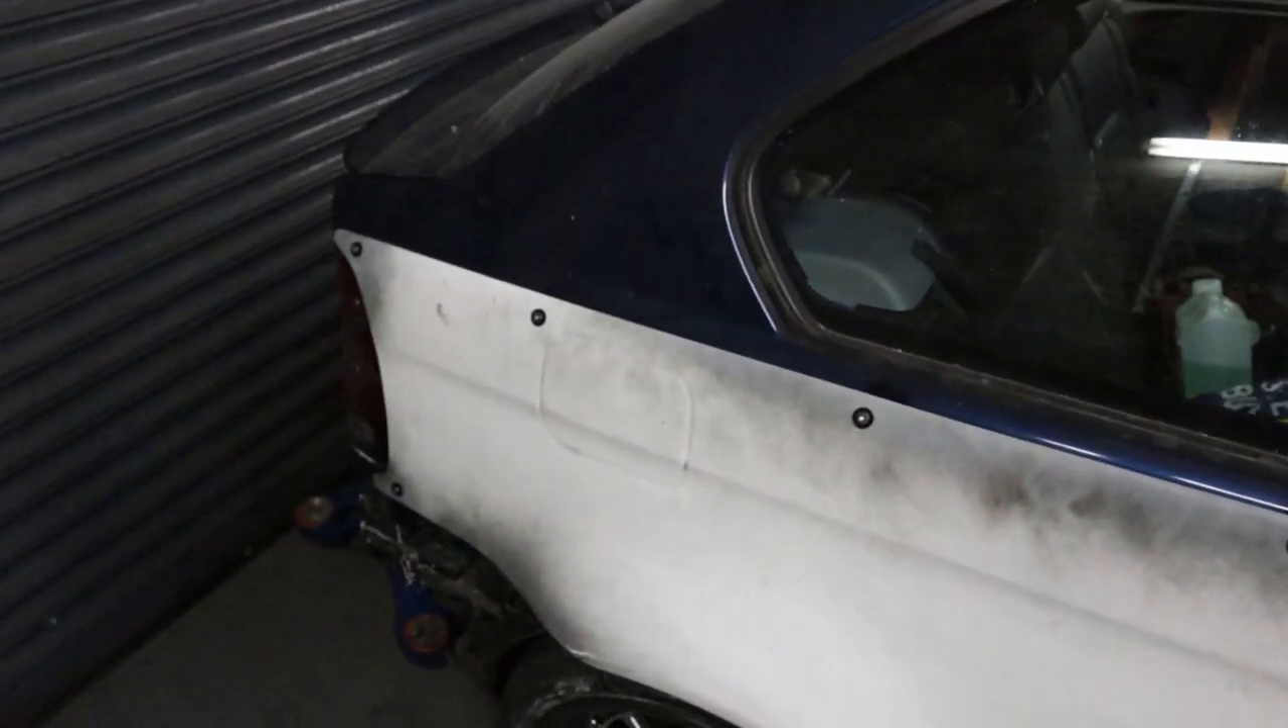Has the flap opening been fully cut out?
No.